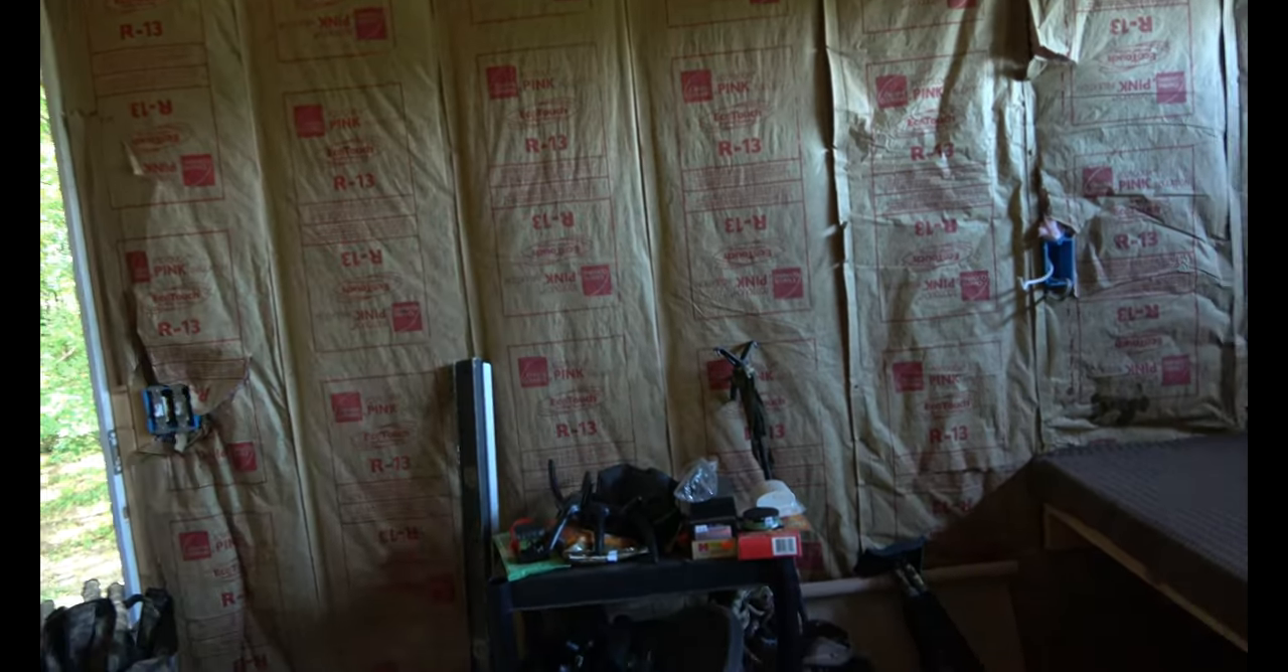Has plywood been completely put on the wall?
No.